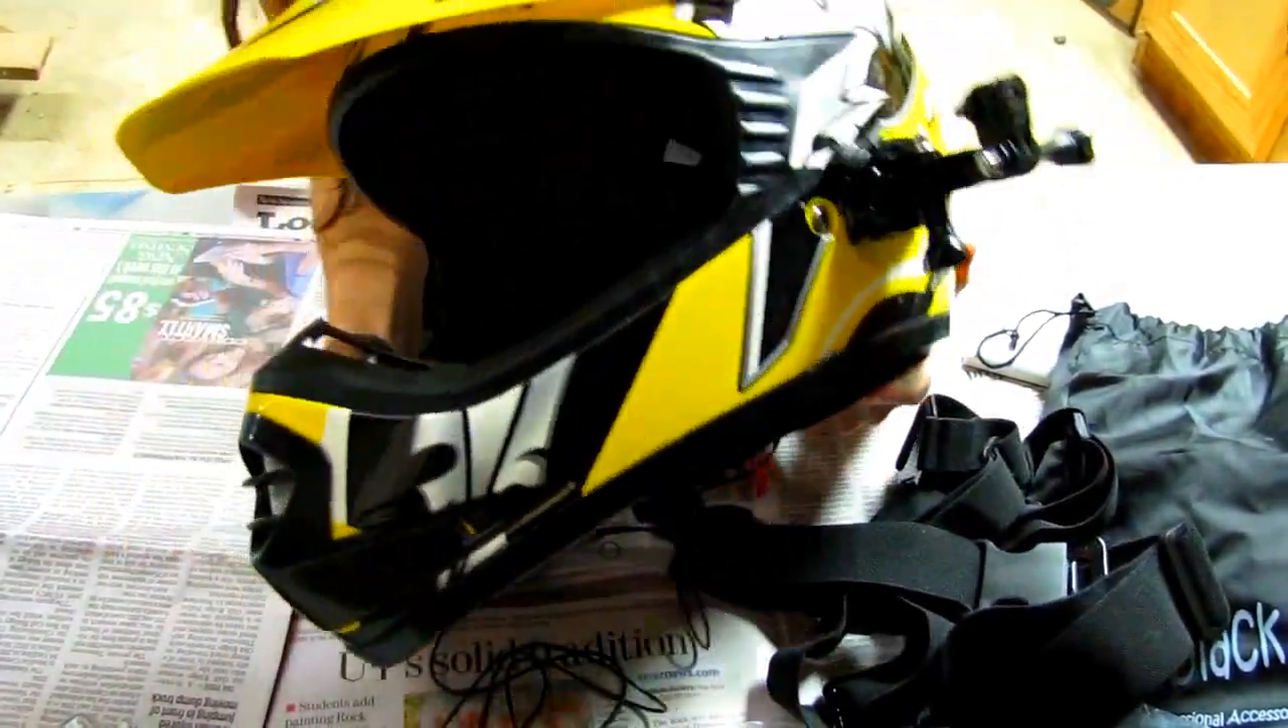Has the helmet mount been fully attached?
Yes.